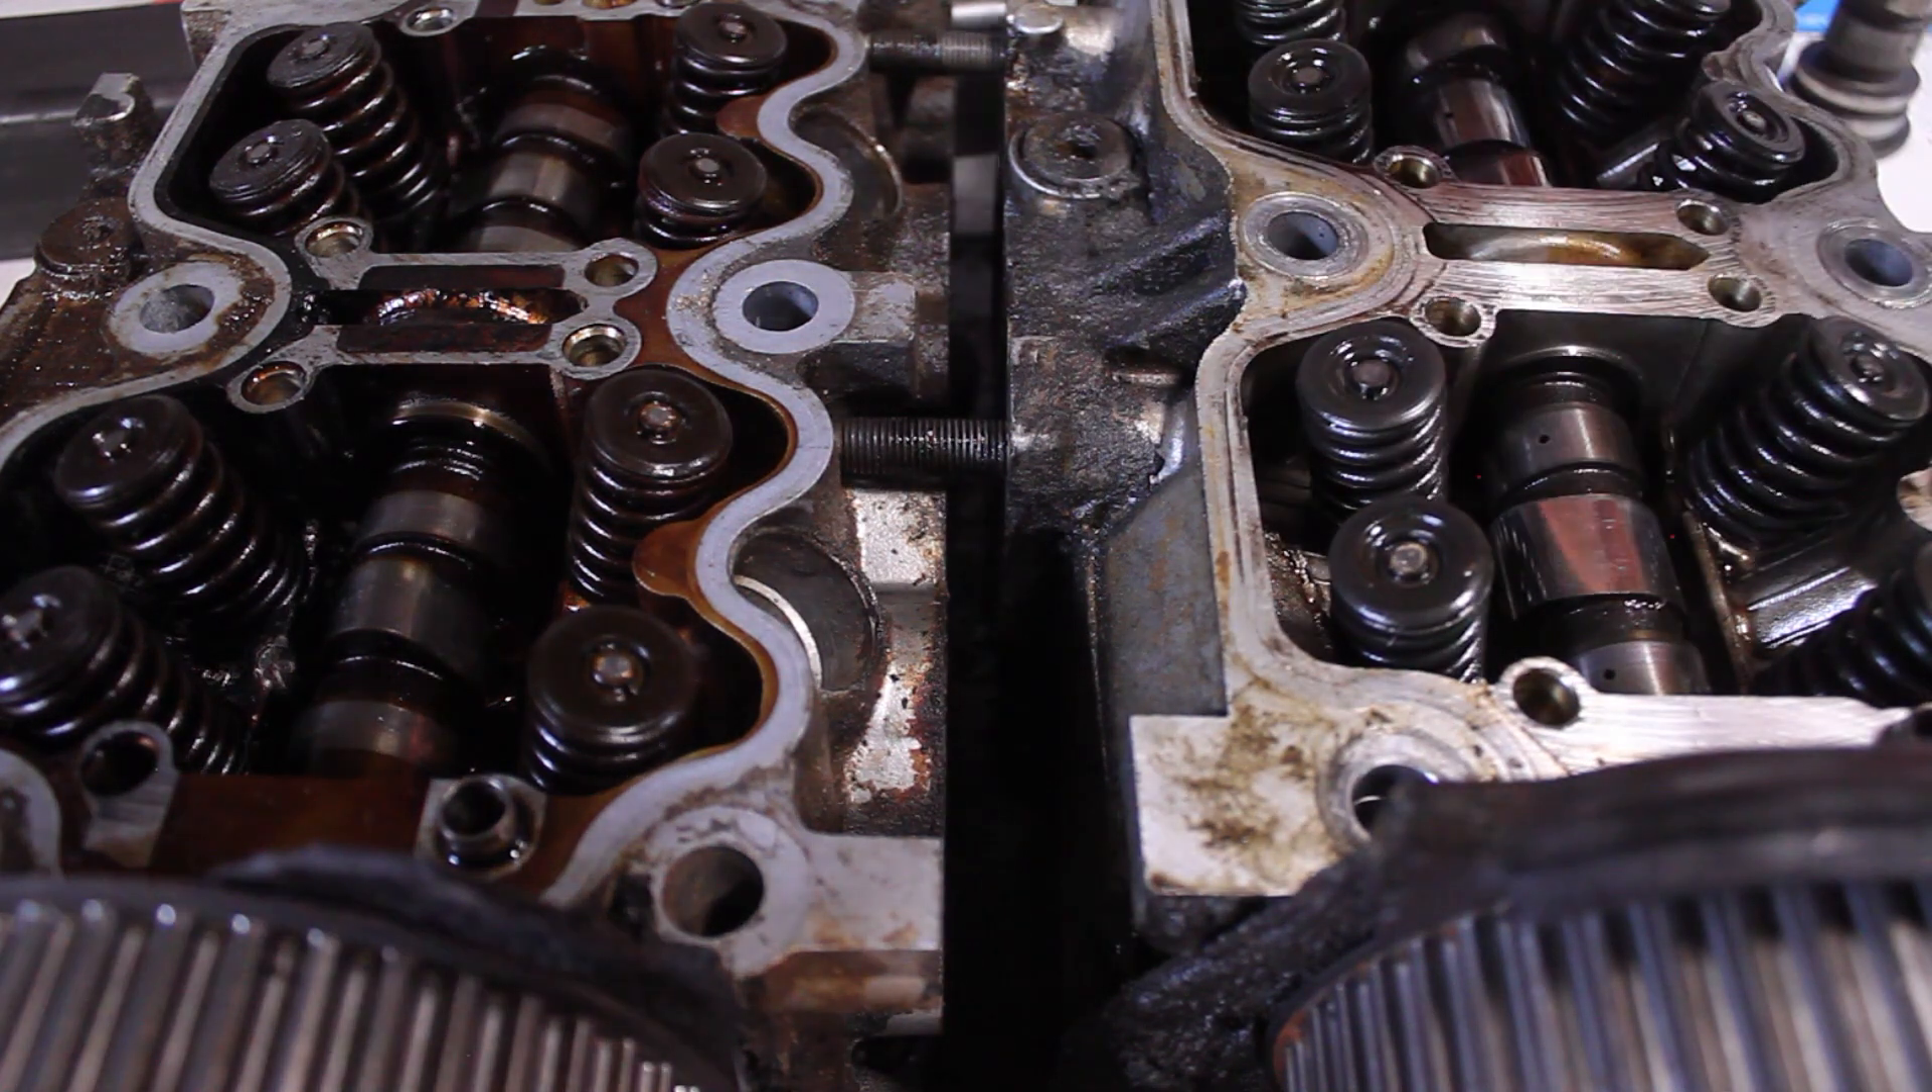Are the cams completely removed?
No.